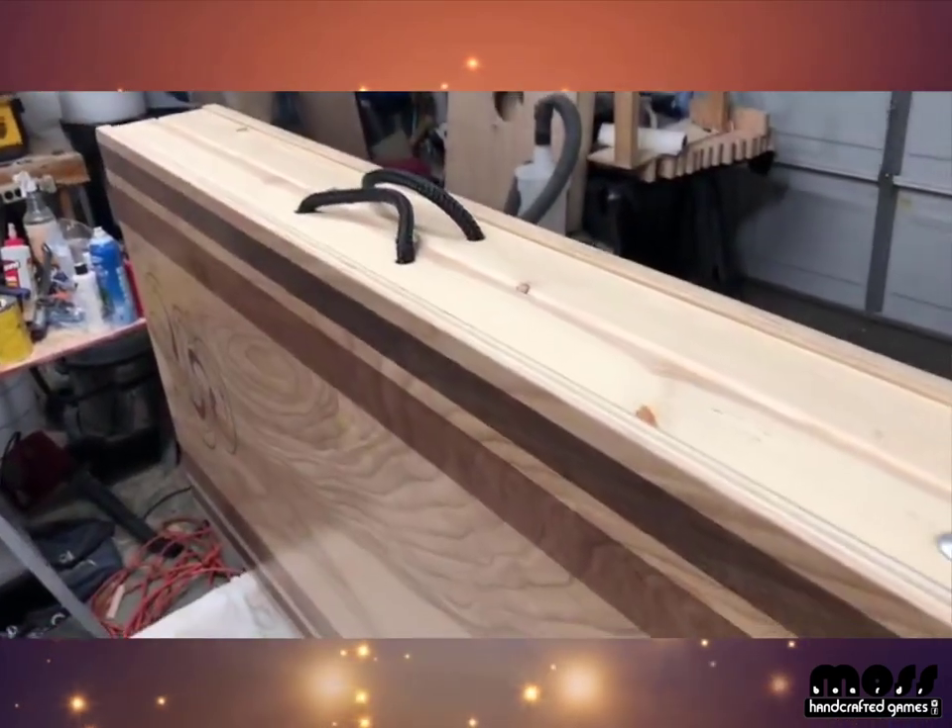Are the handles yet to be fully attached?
No.